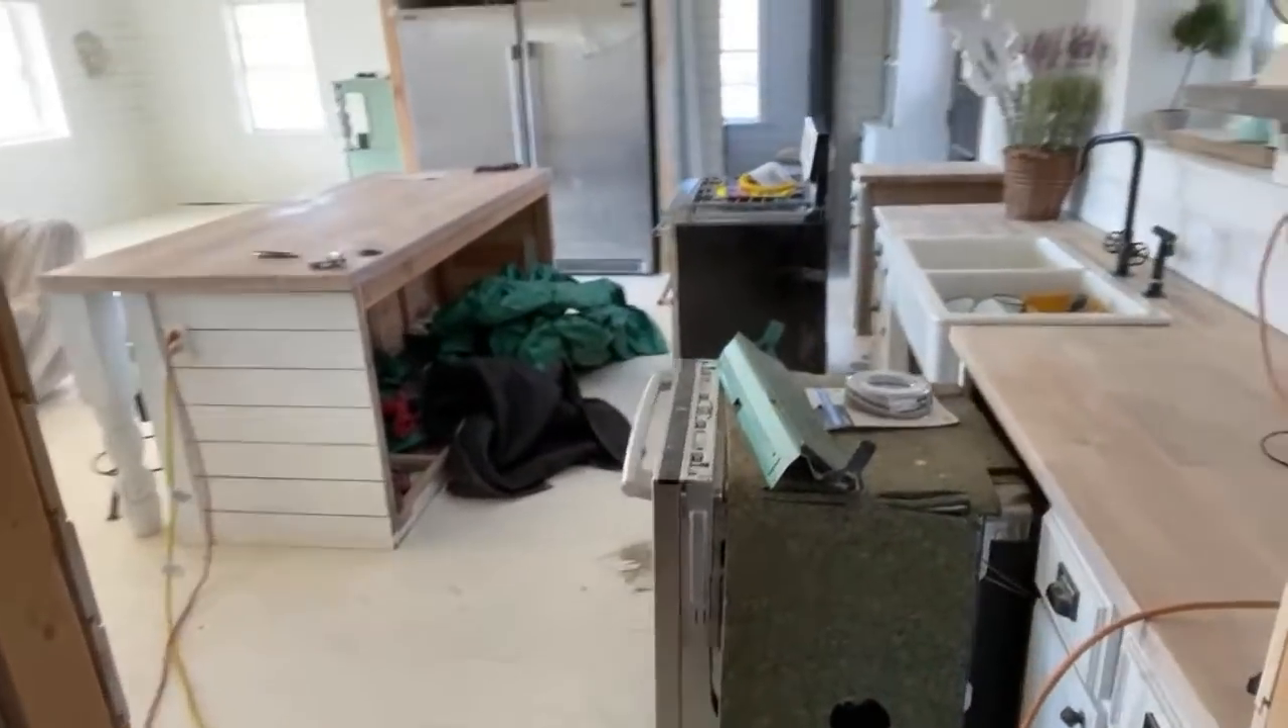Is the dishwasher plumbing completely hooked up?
No.